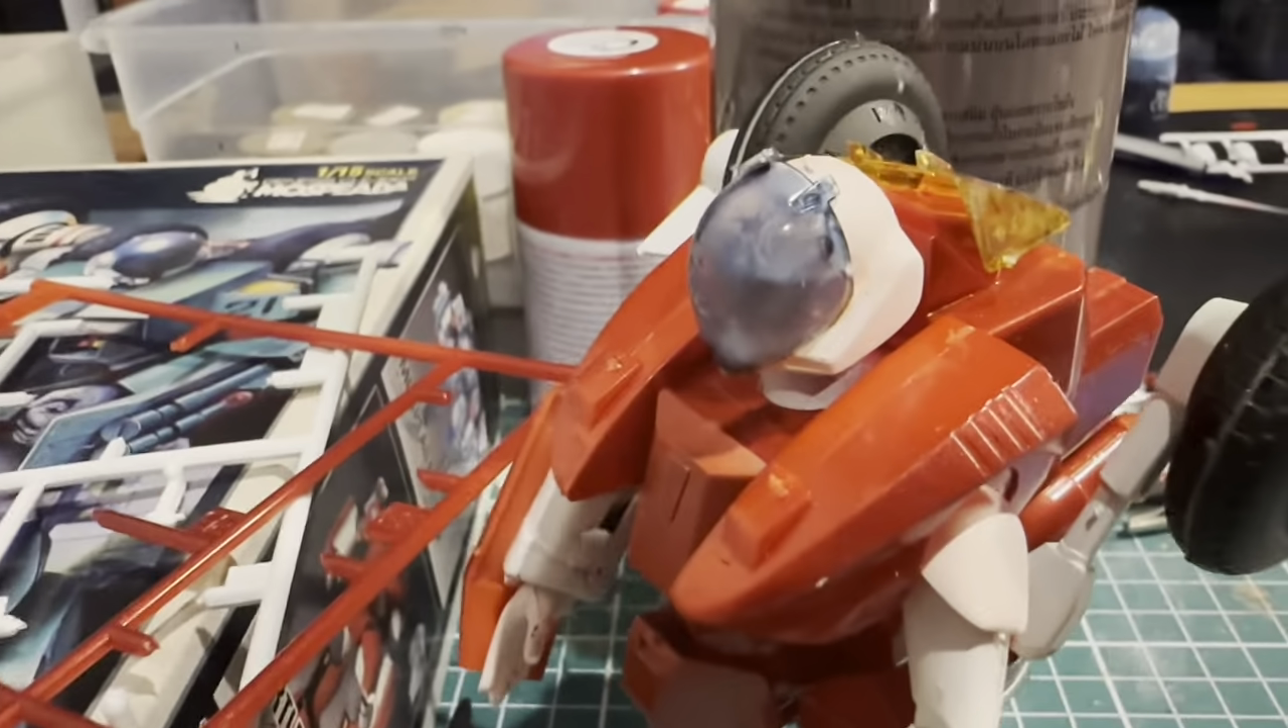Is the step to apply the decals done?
No.